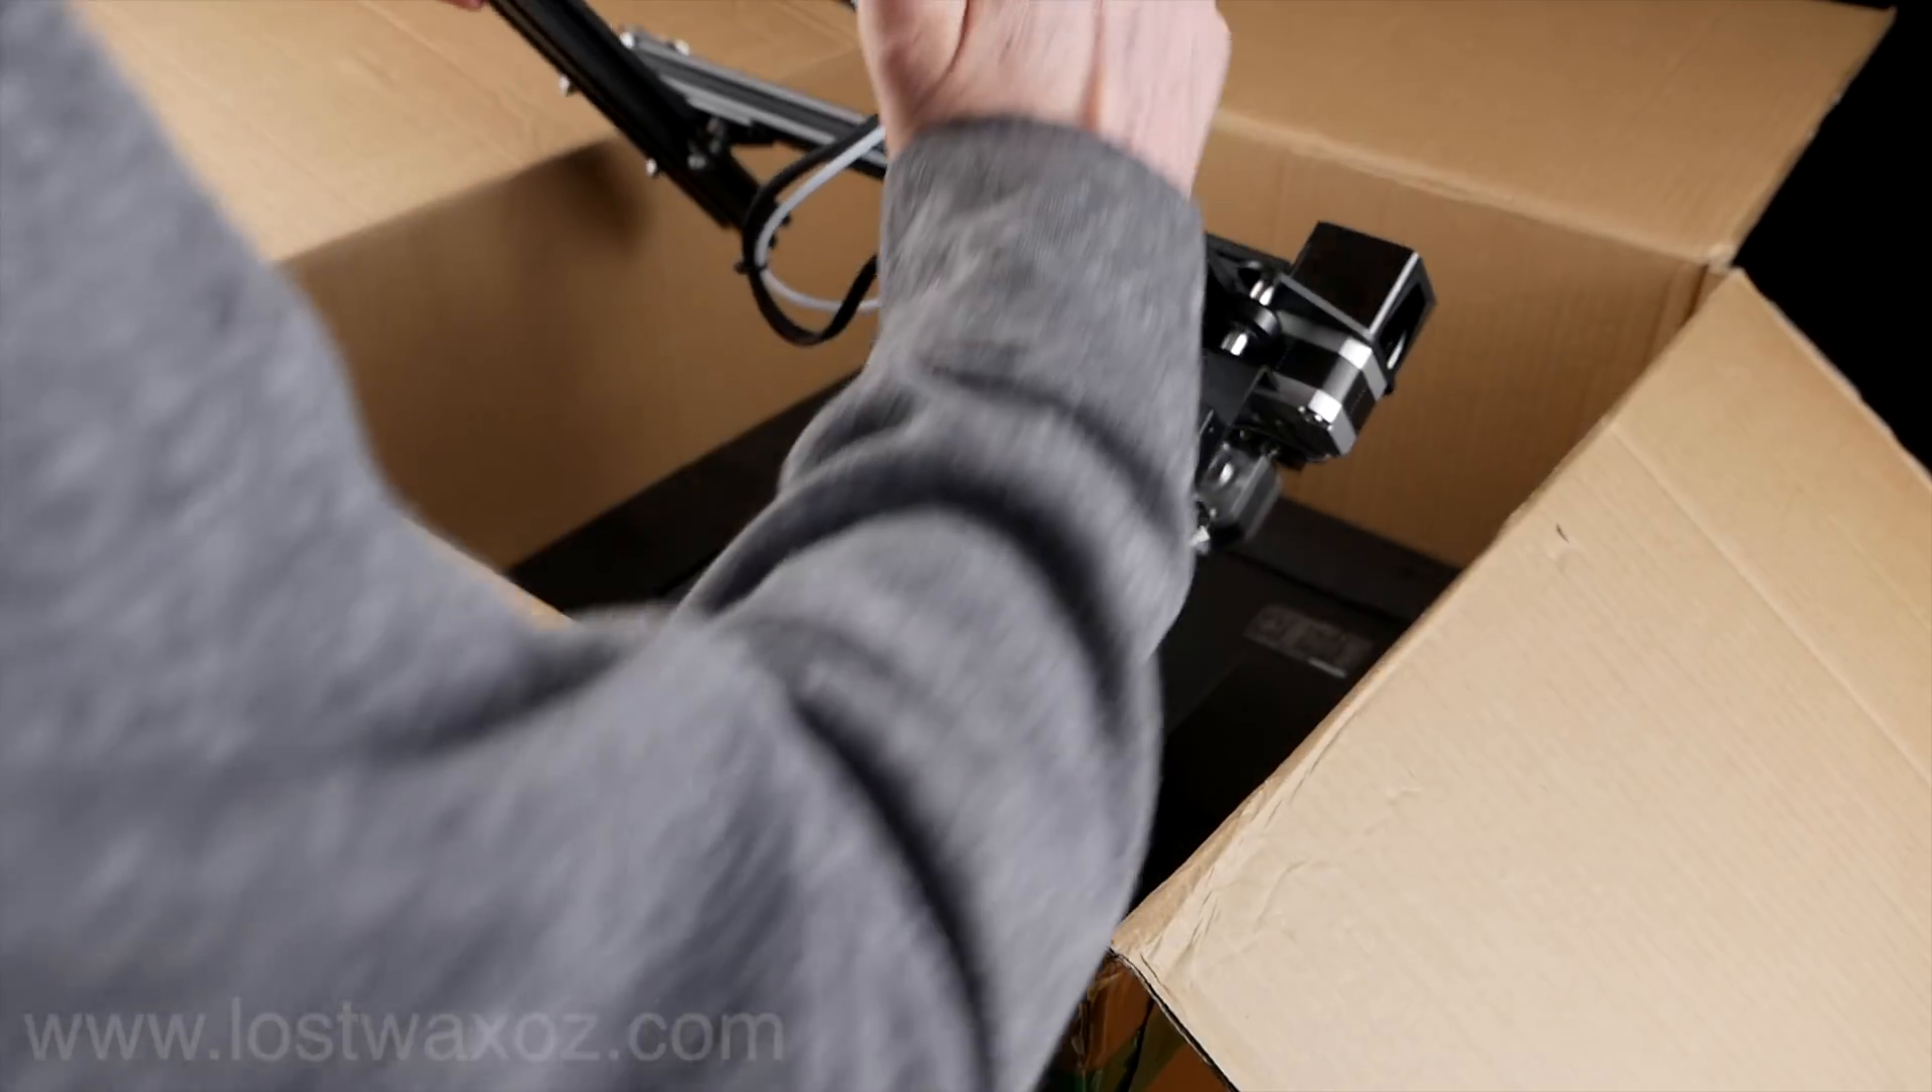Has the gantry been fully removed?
No.